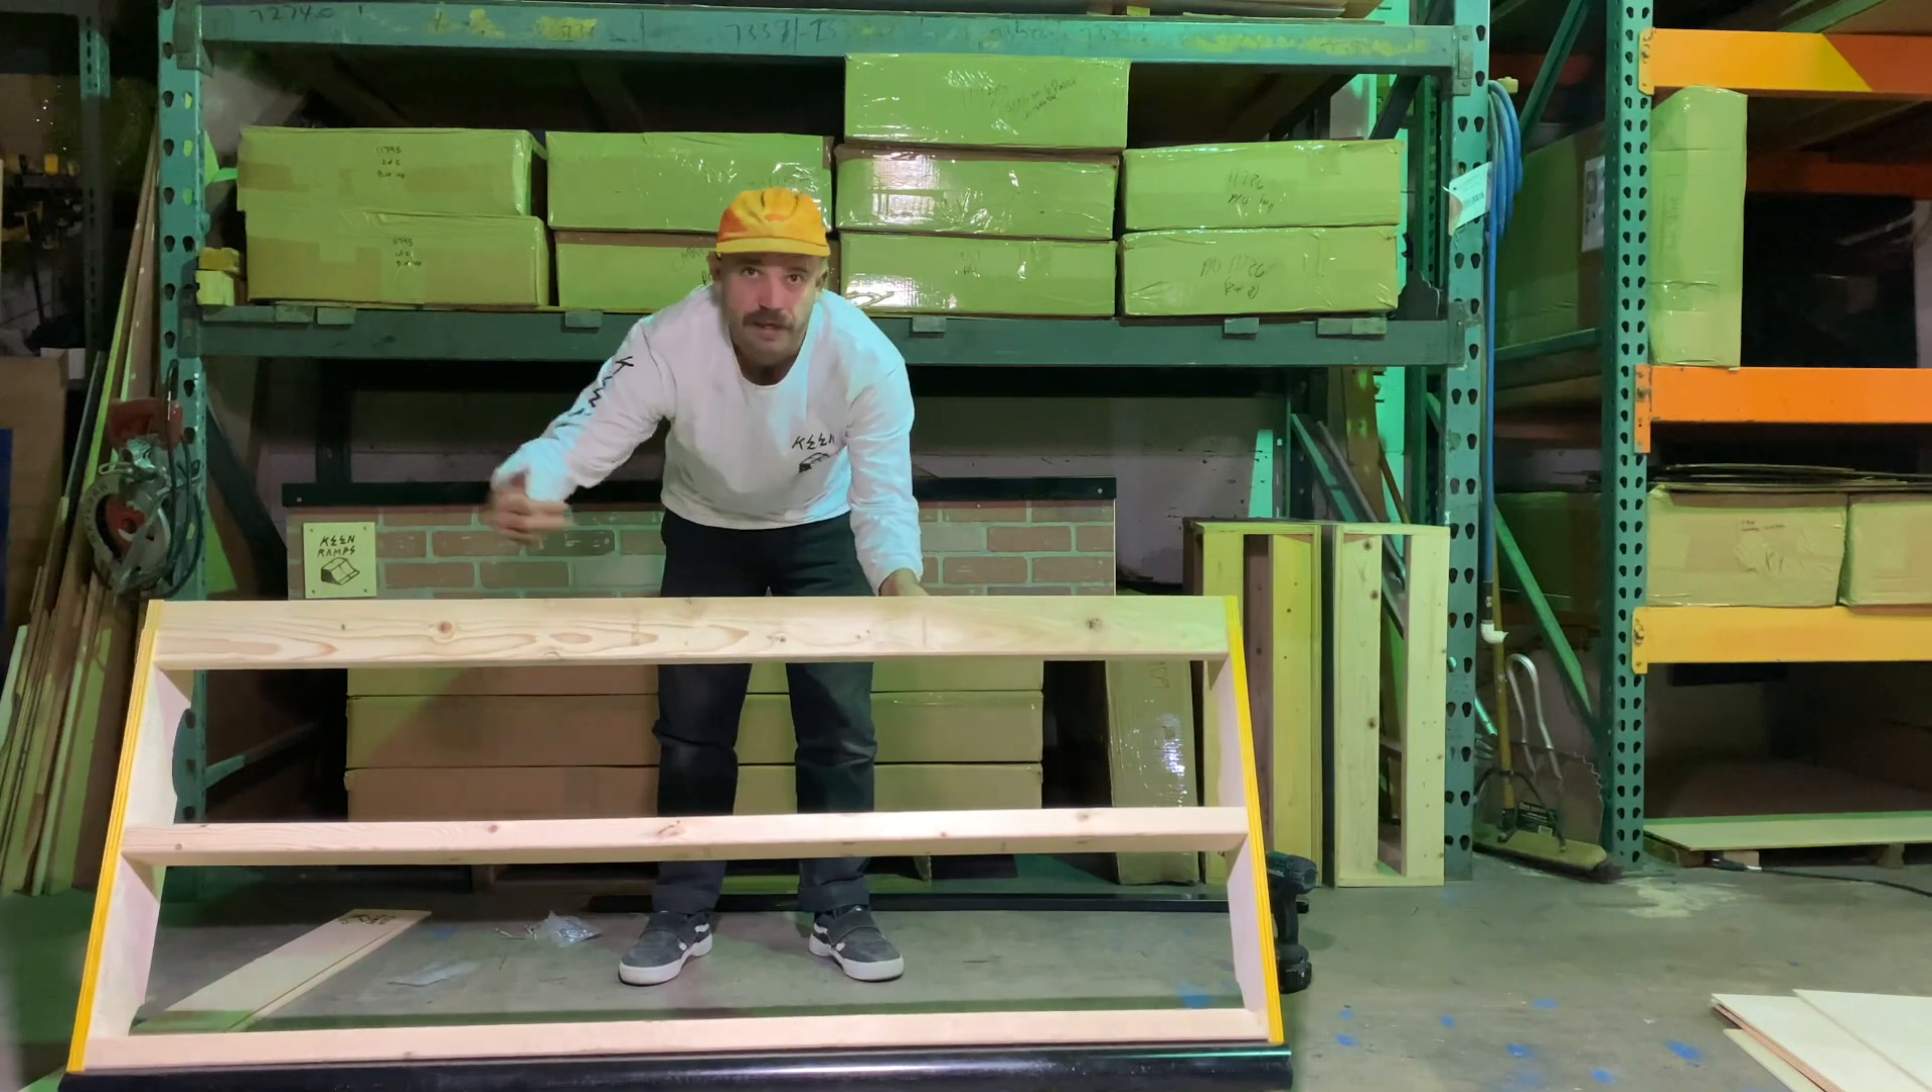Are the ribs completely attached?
Yes.